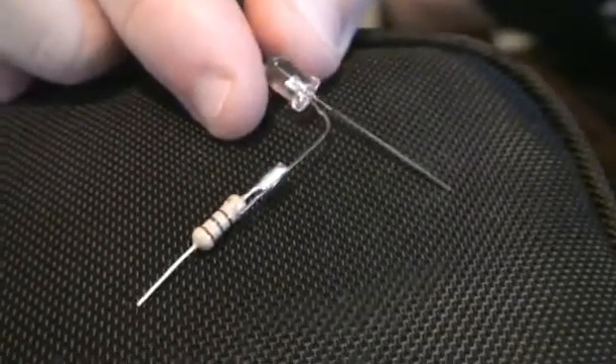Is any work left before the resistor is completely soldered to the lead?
No.